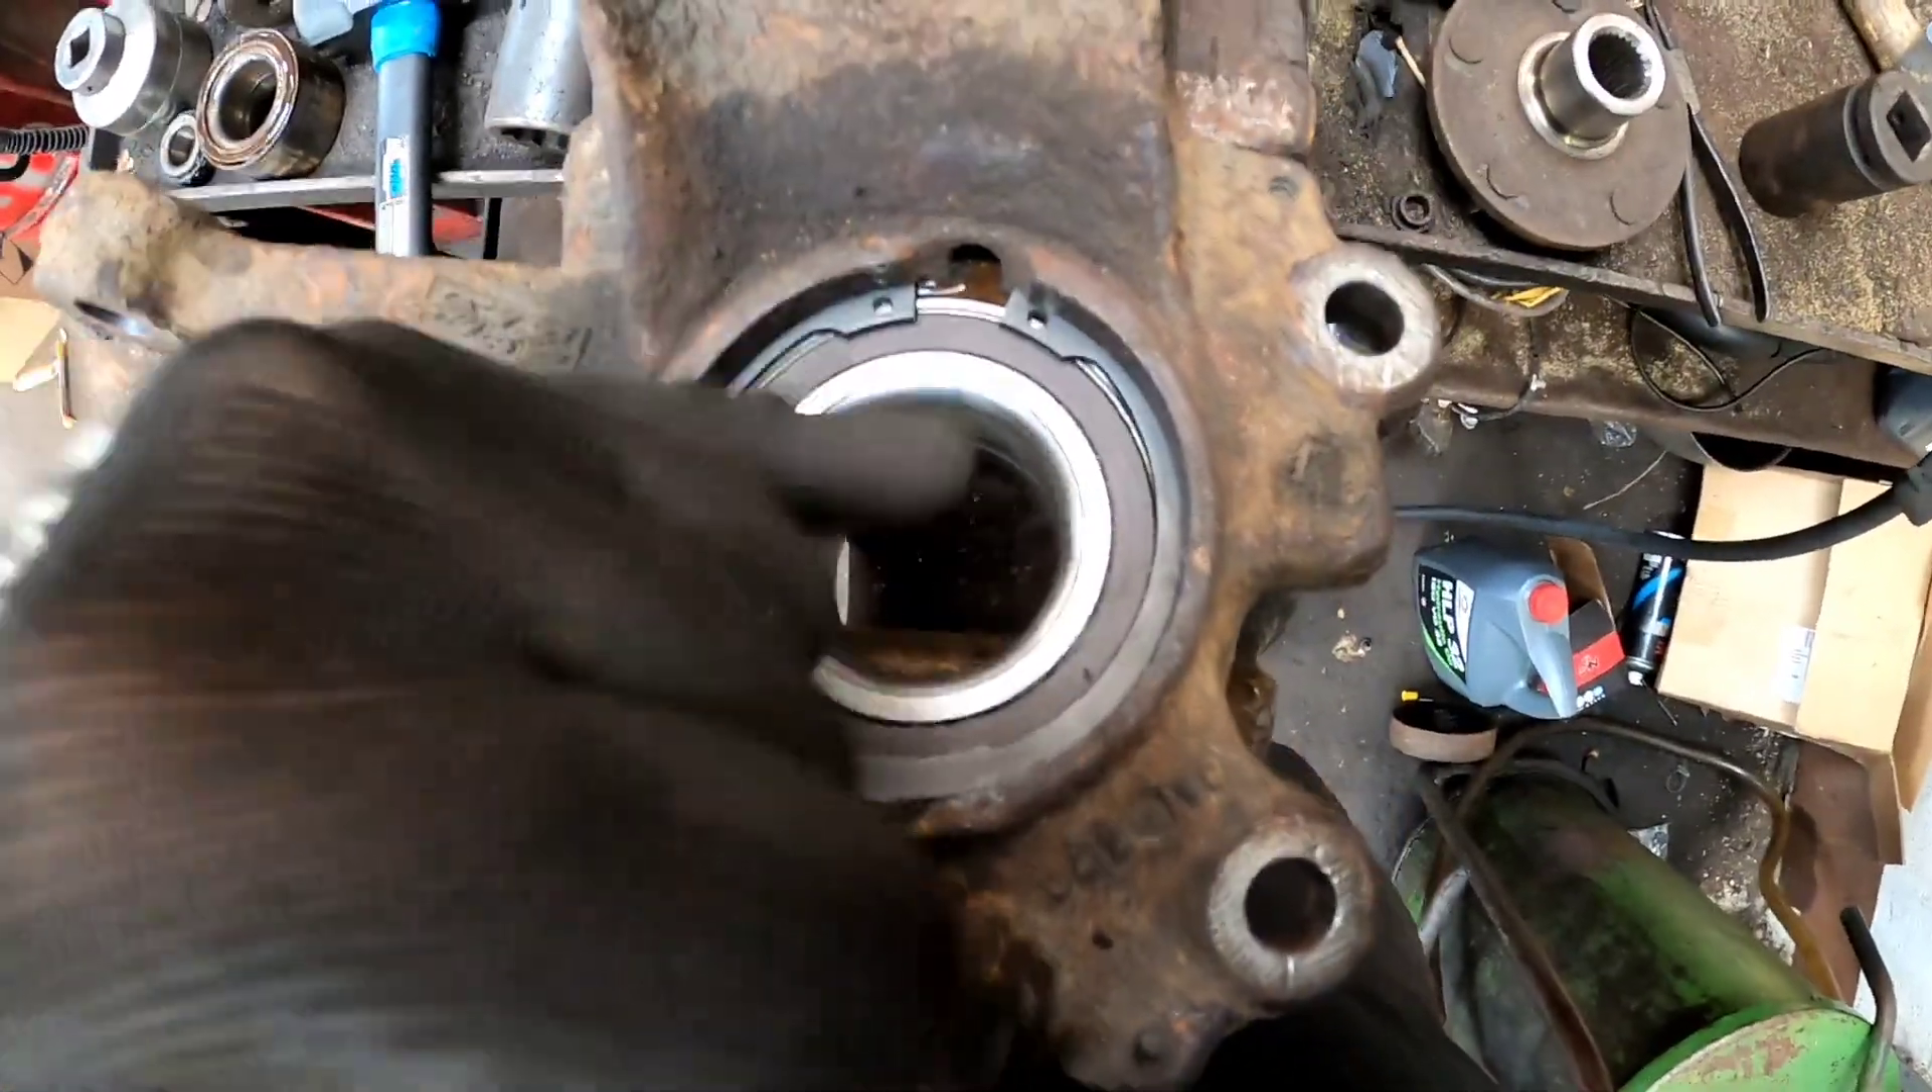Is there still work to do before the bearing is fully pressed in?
No.